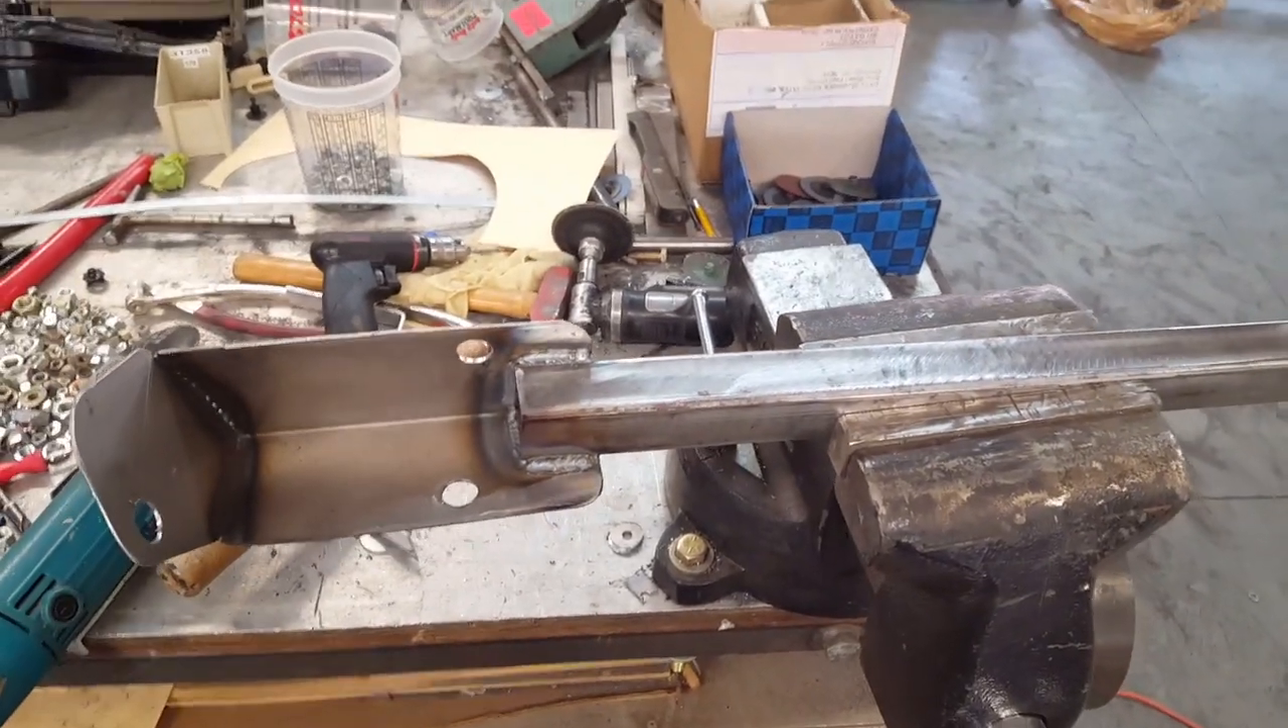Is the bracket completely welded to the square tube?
Yes.